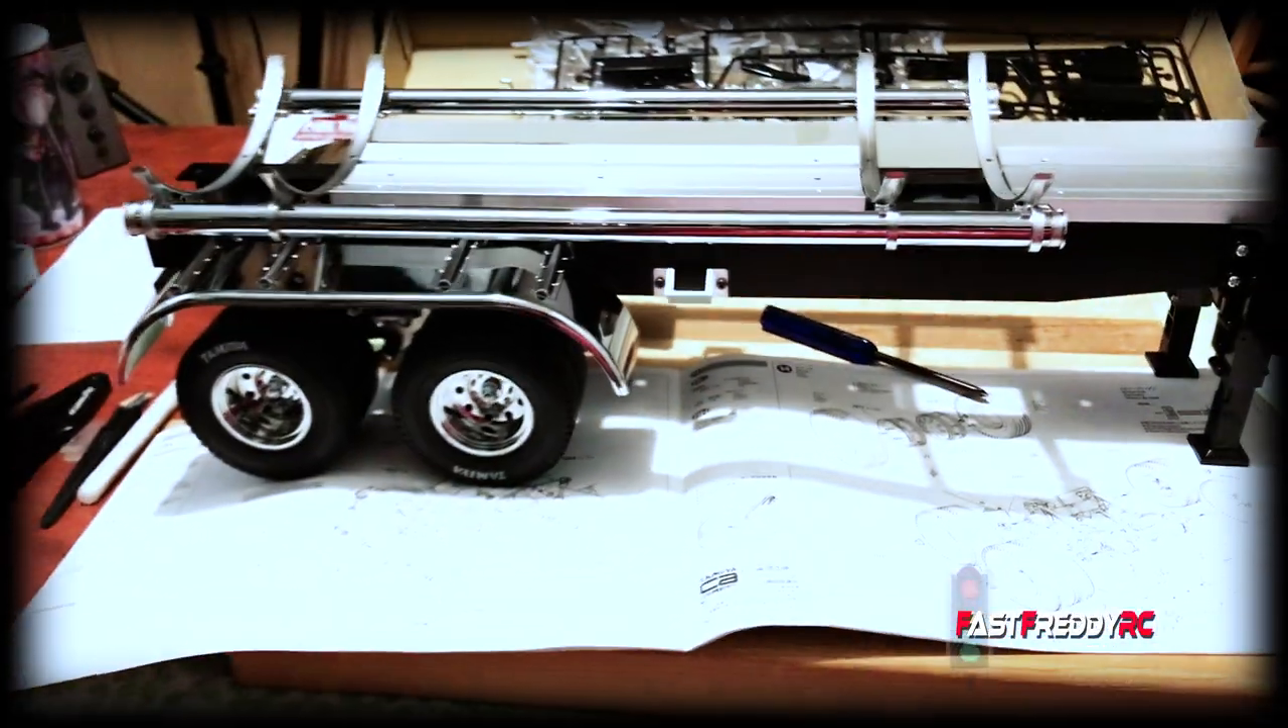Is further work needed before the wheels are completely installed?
No.